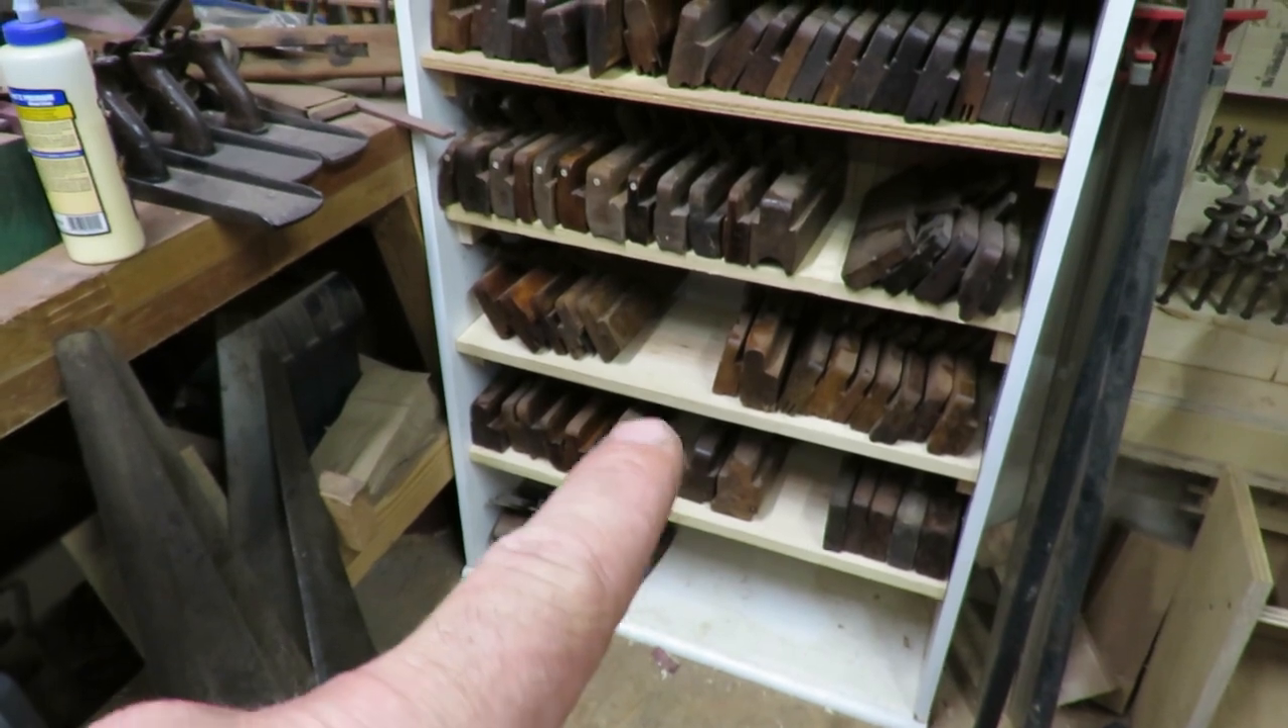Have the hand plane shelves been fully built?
Yes.